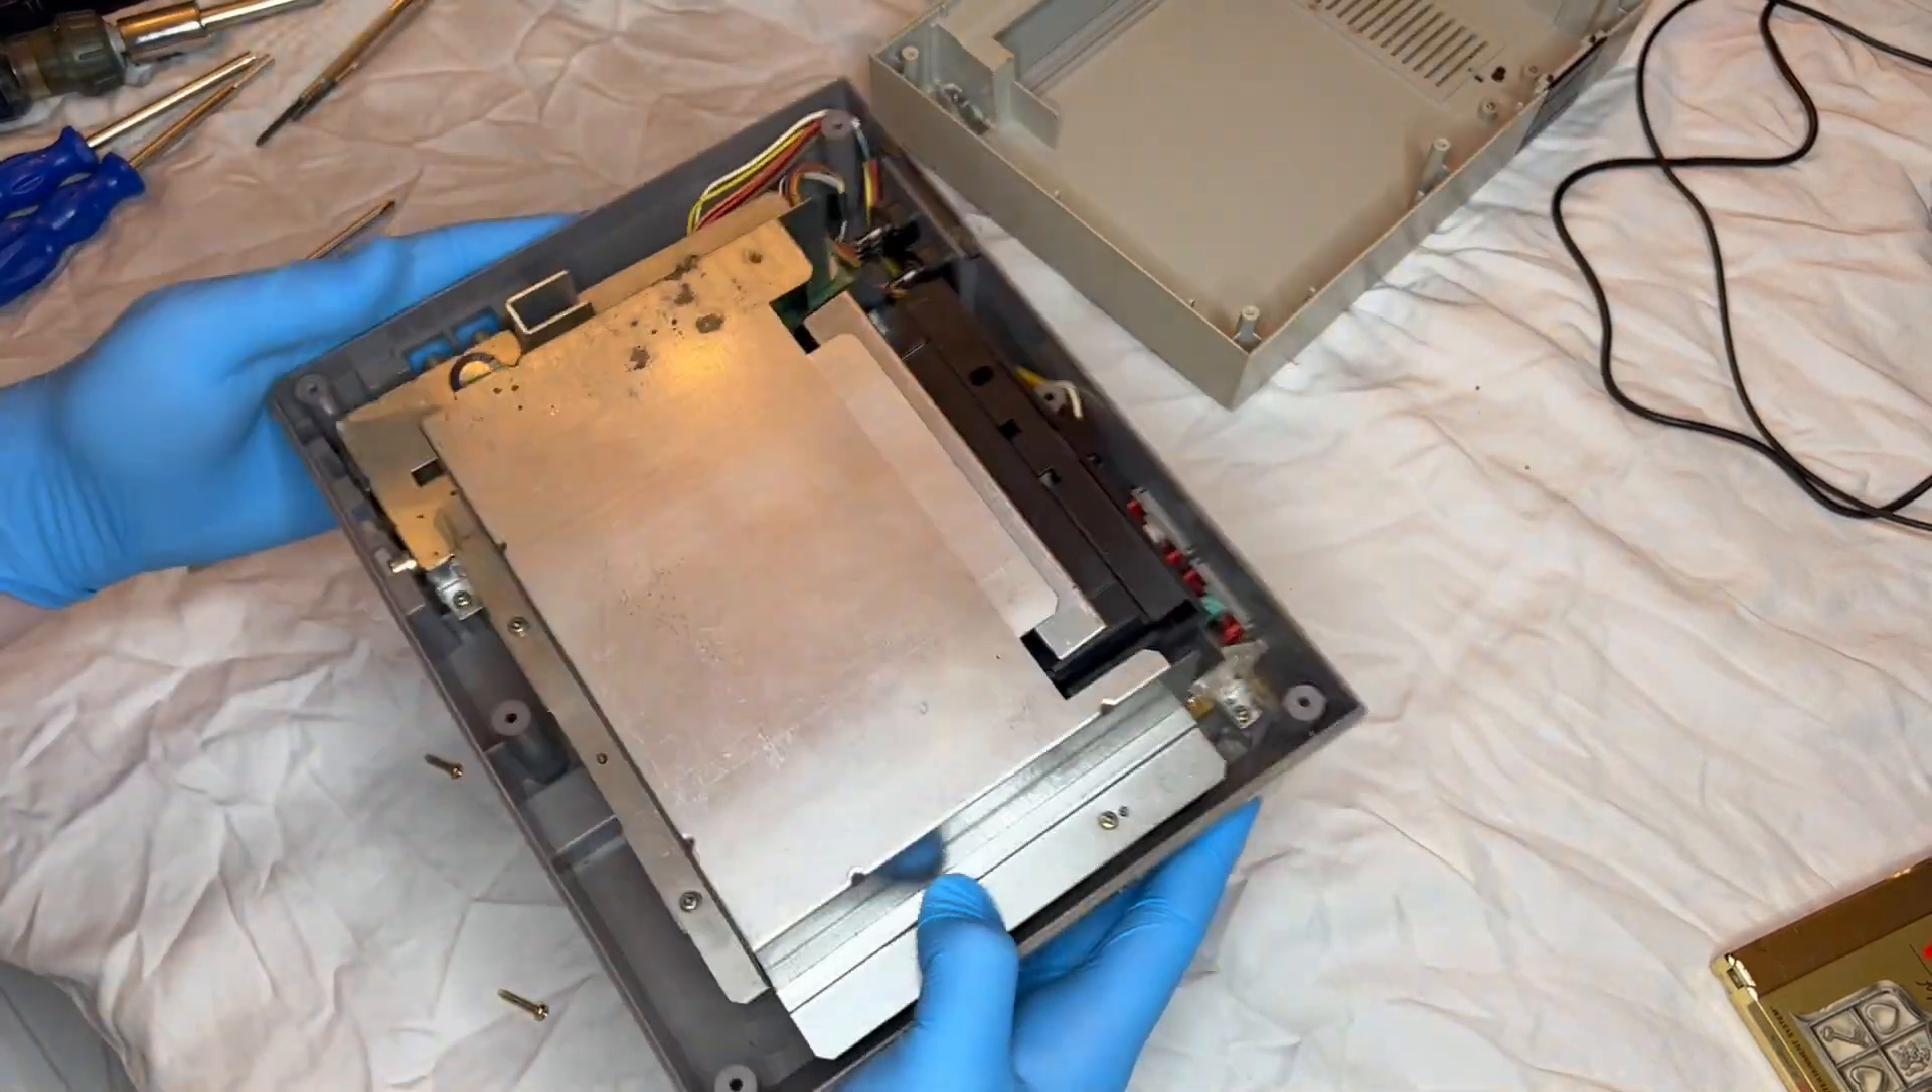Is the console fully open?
Yes.